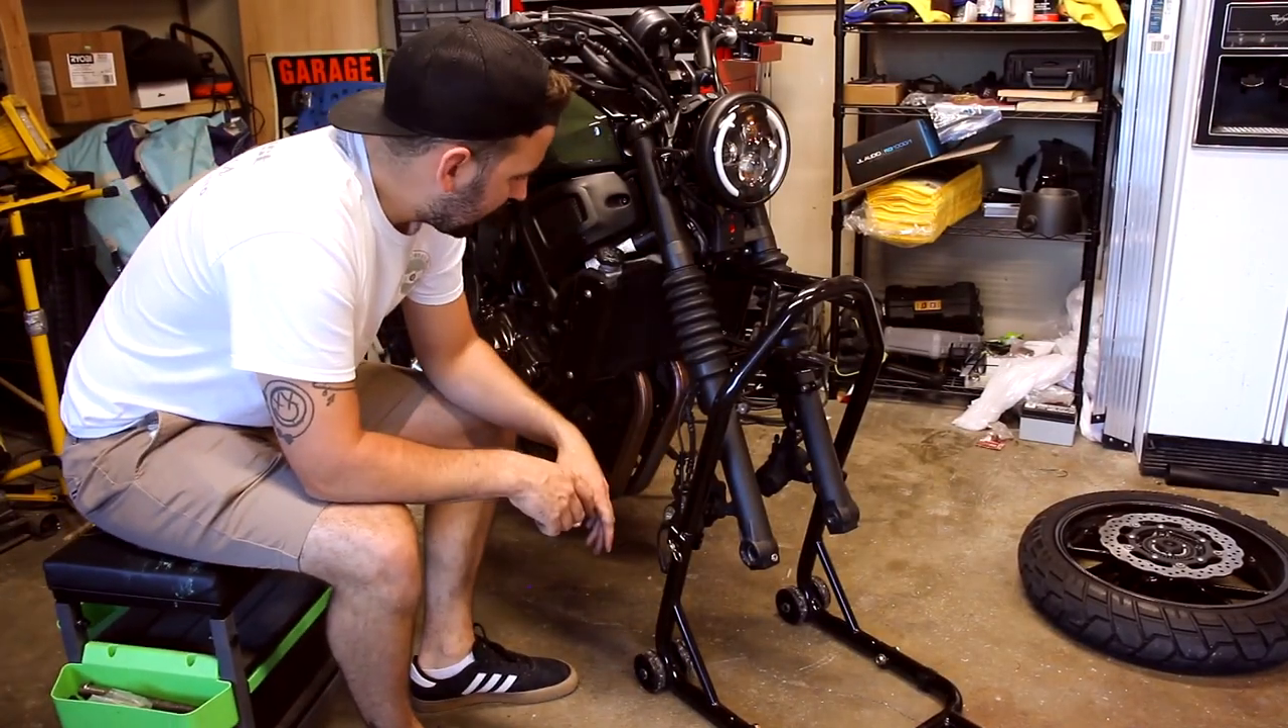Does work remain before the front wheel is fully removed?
No.